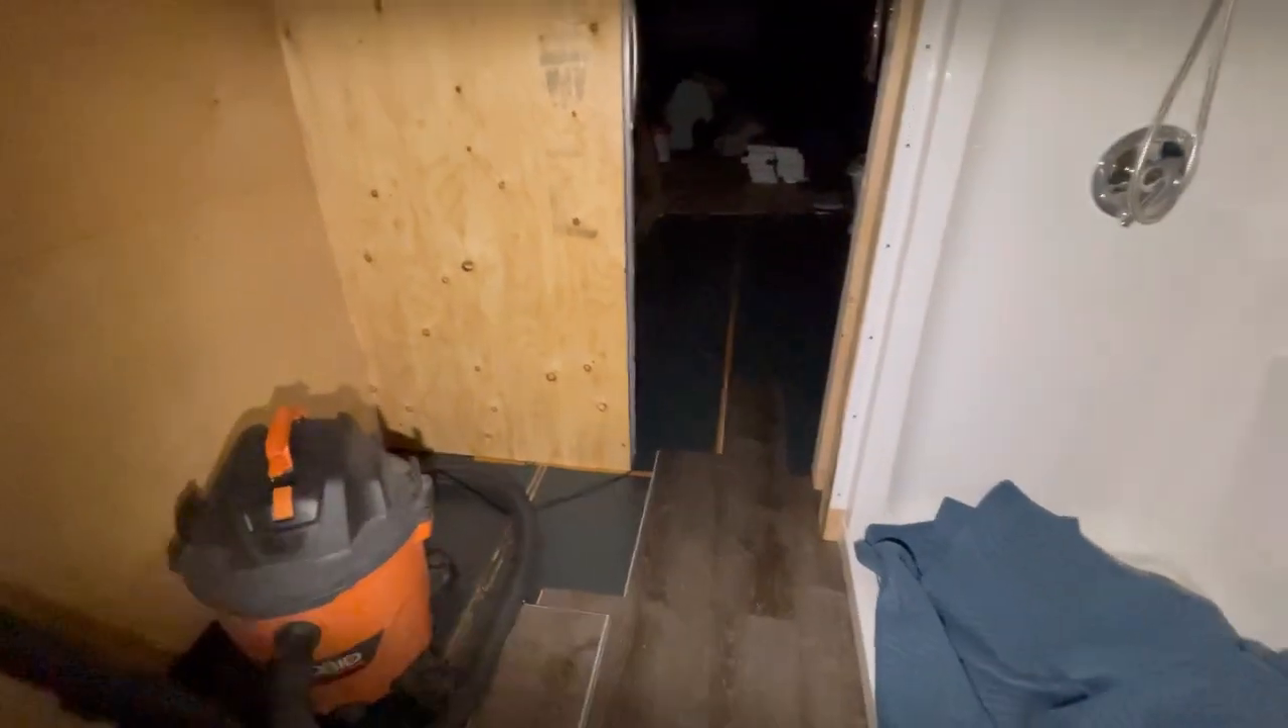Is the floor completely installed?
No.